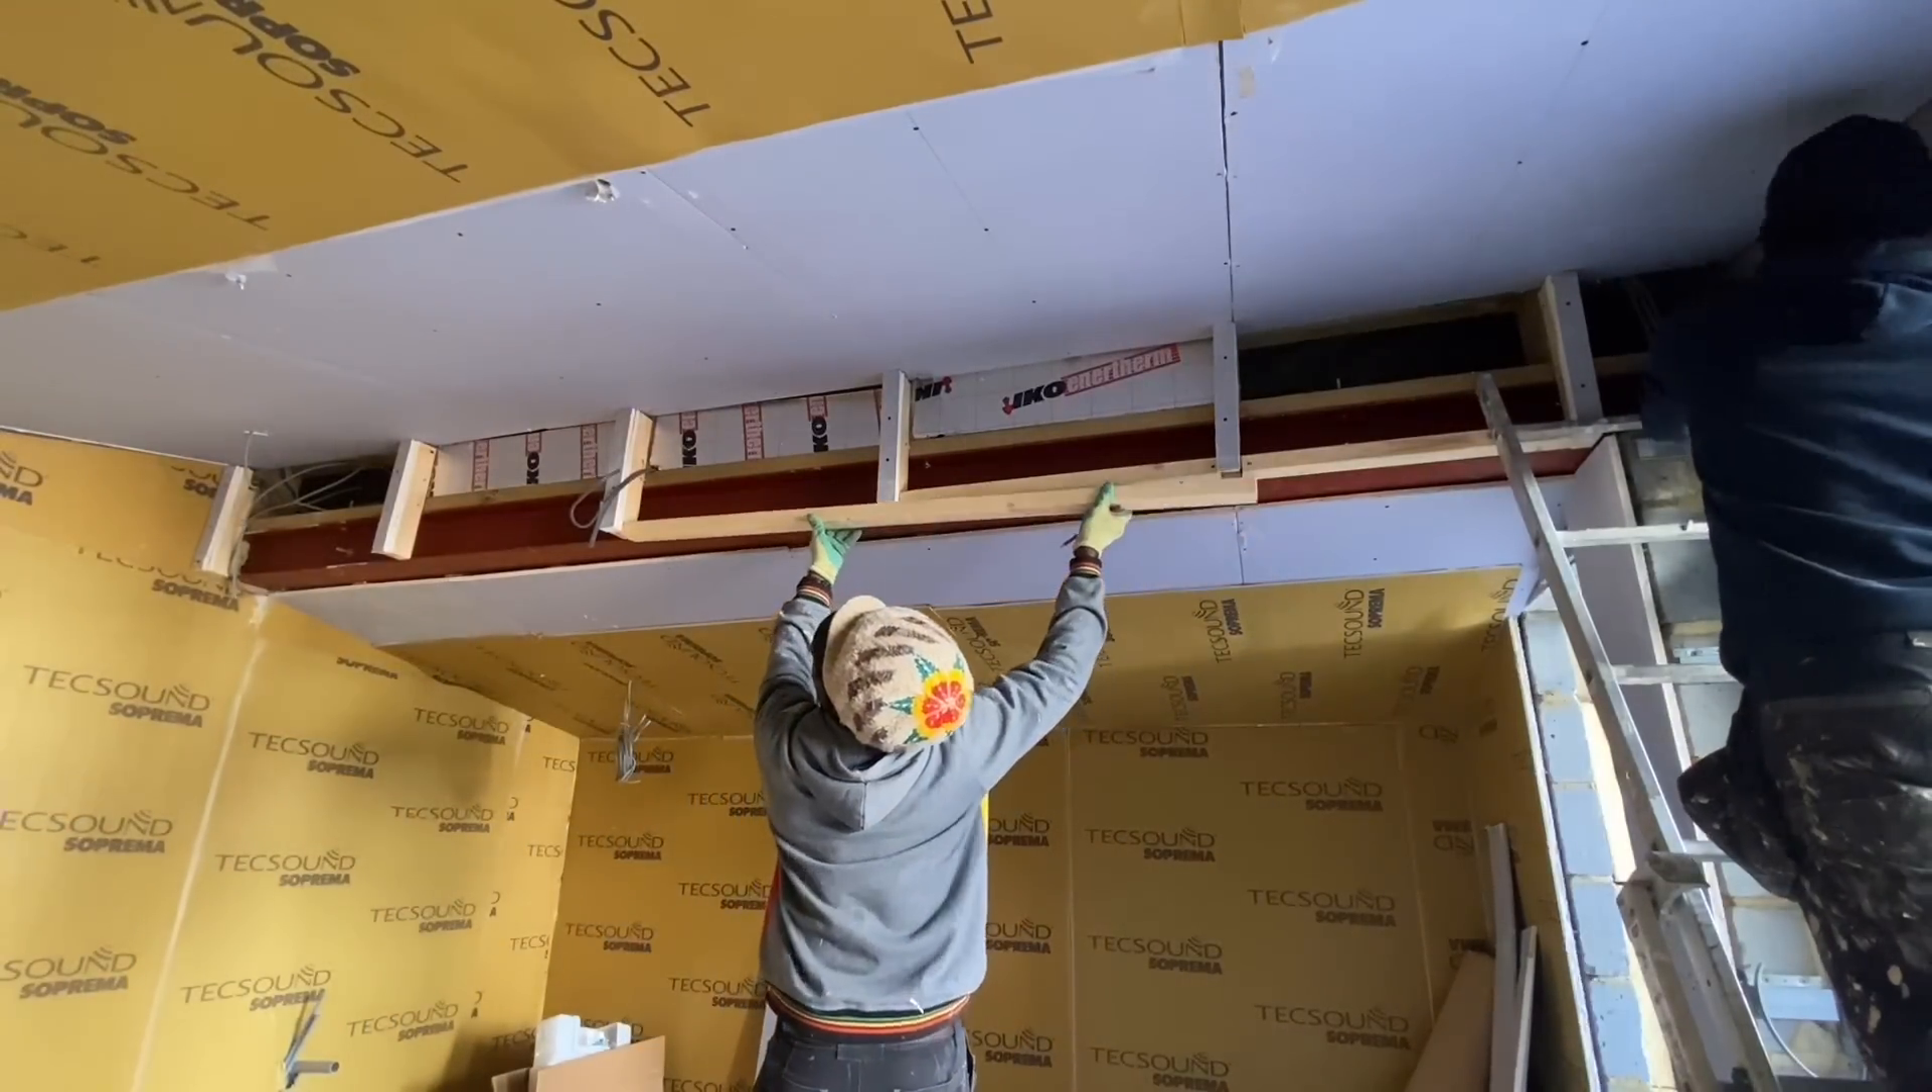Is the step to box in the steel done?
No.